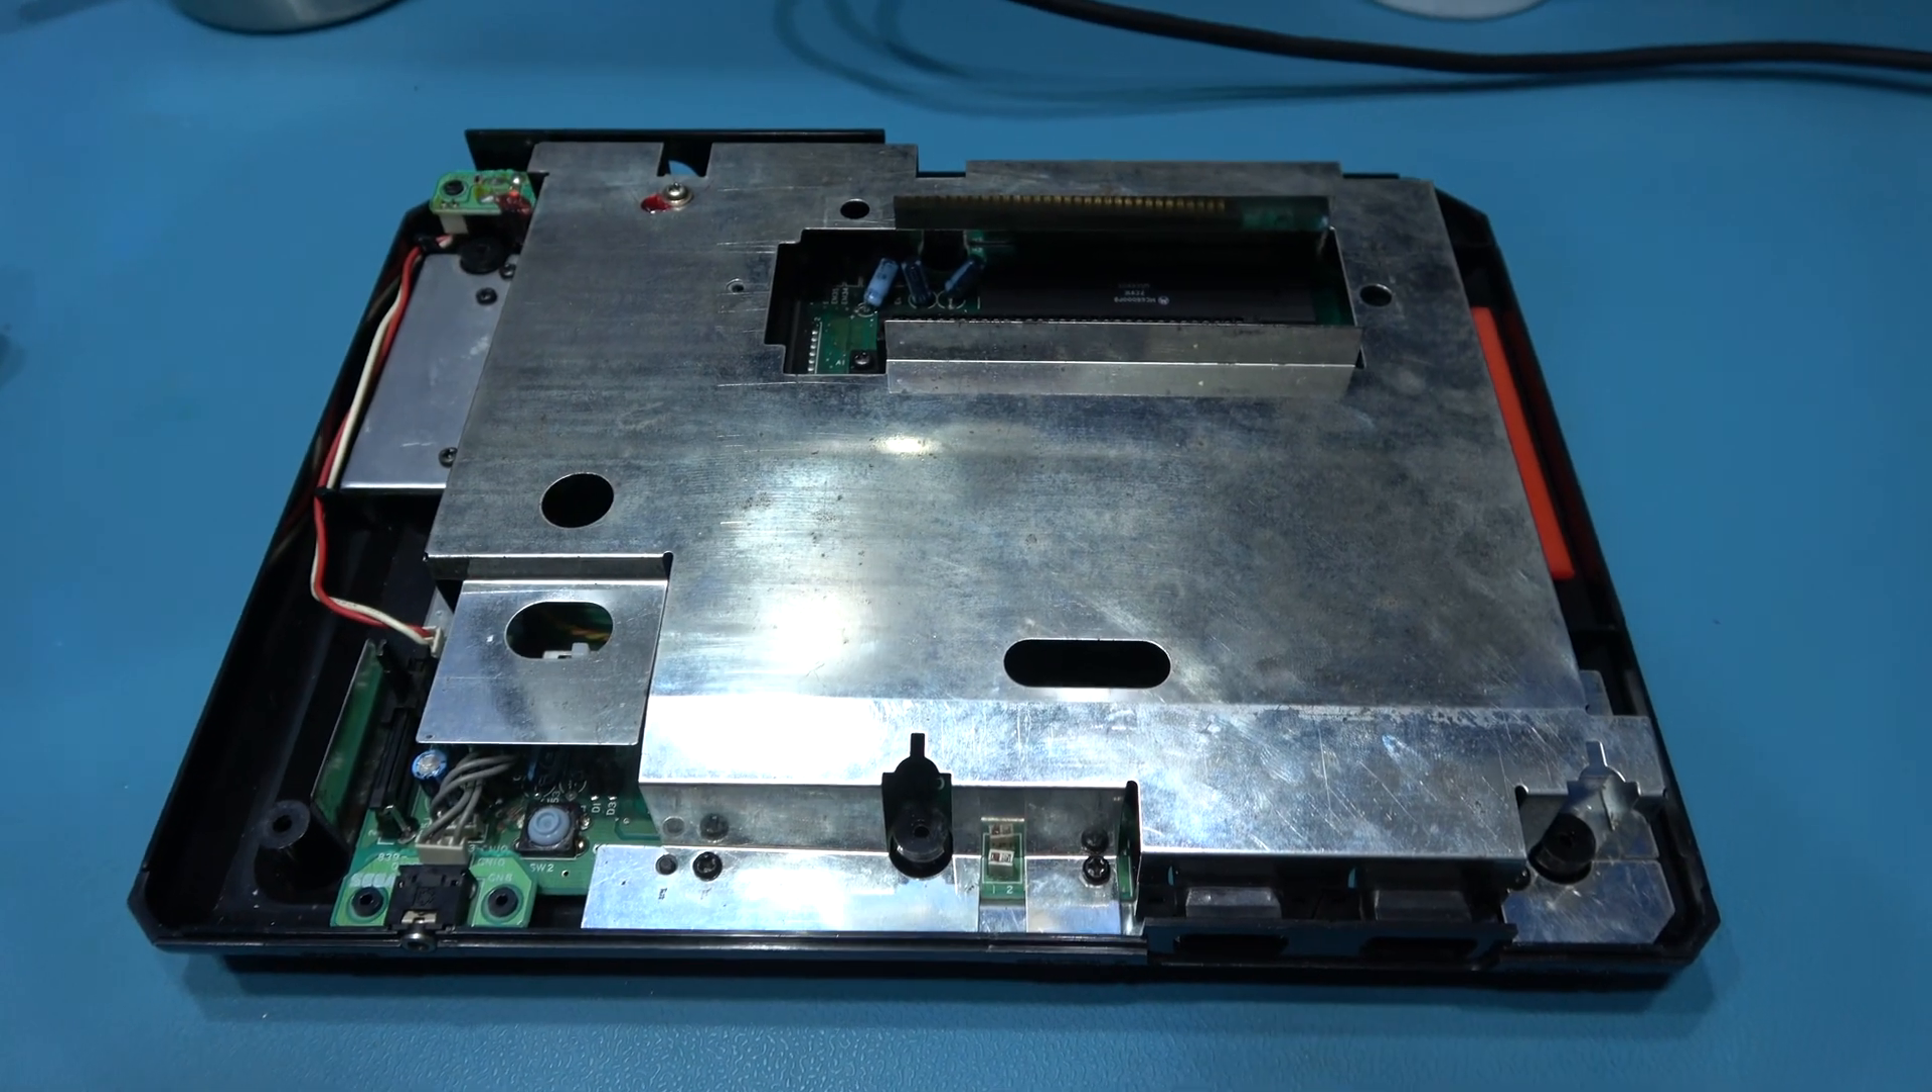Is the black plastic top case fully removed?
Yes.